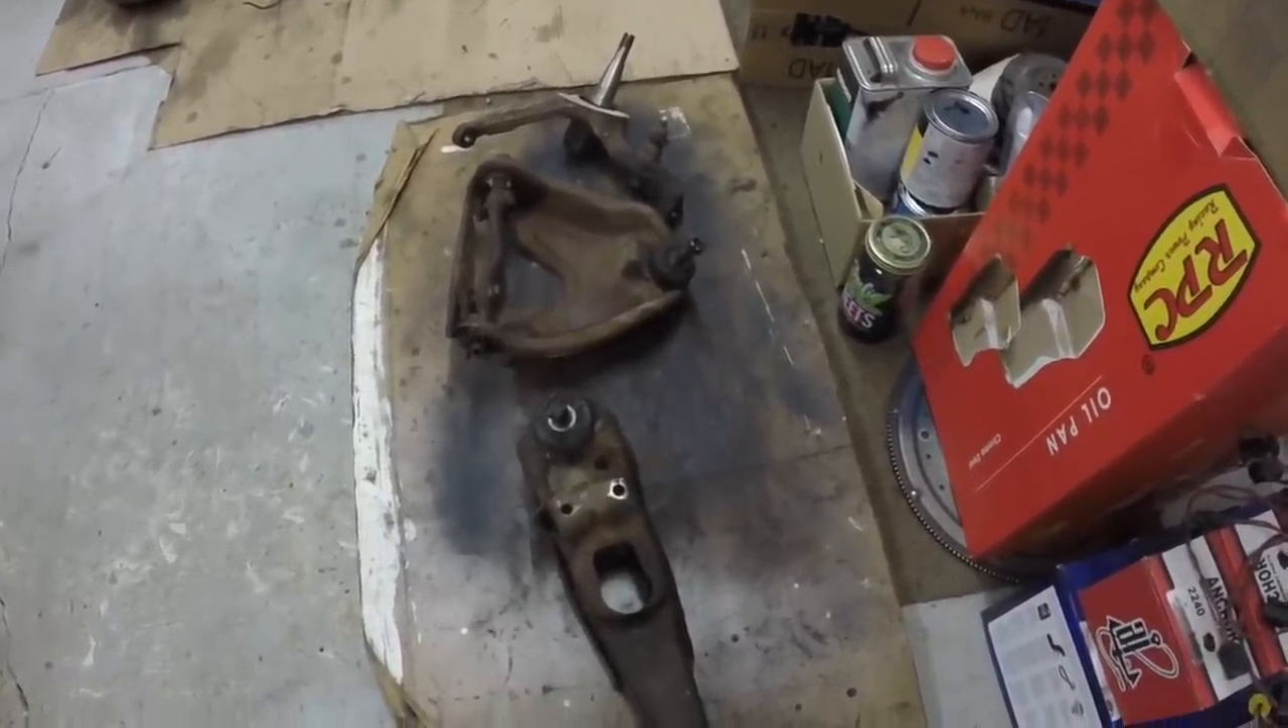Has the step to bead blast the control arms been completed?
No.